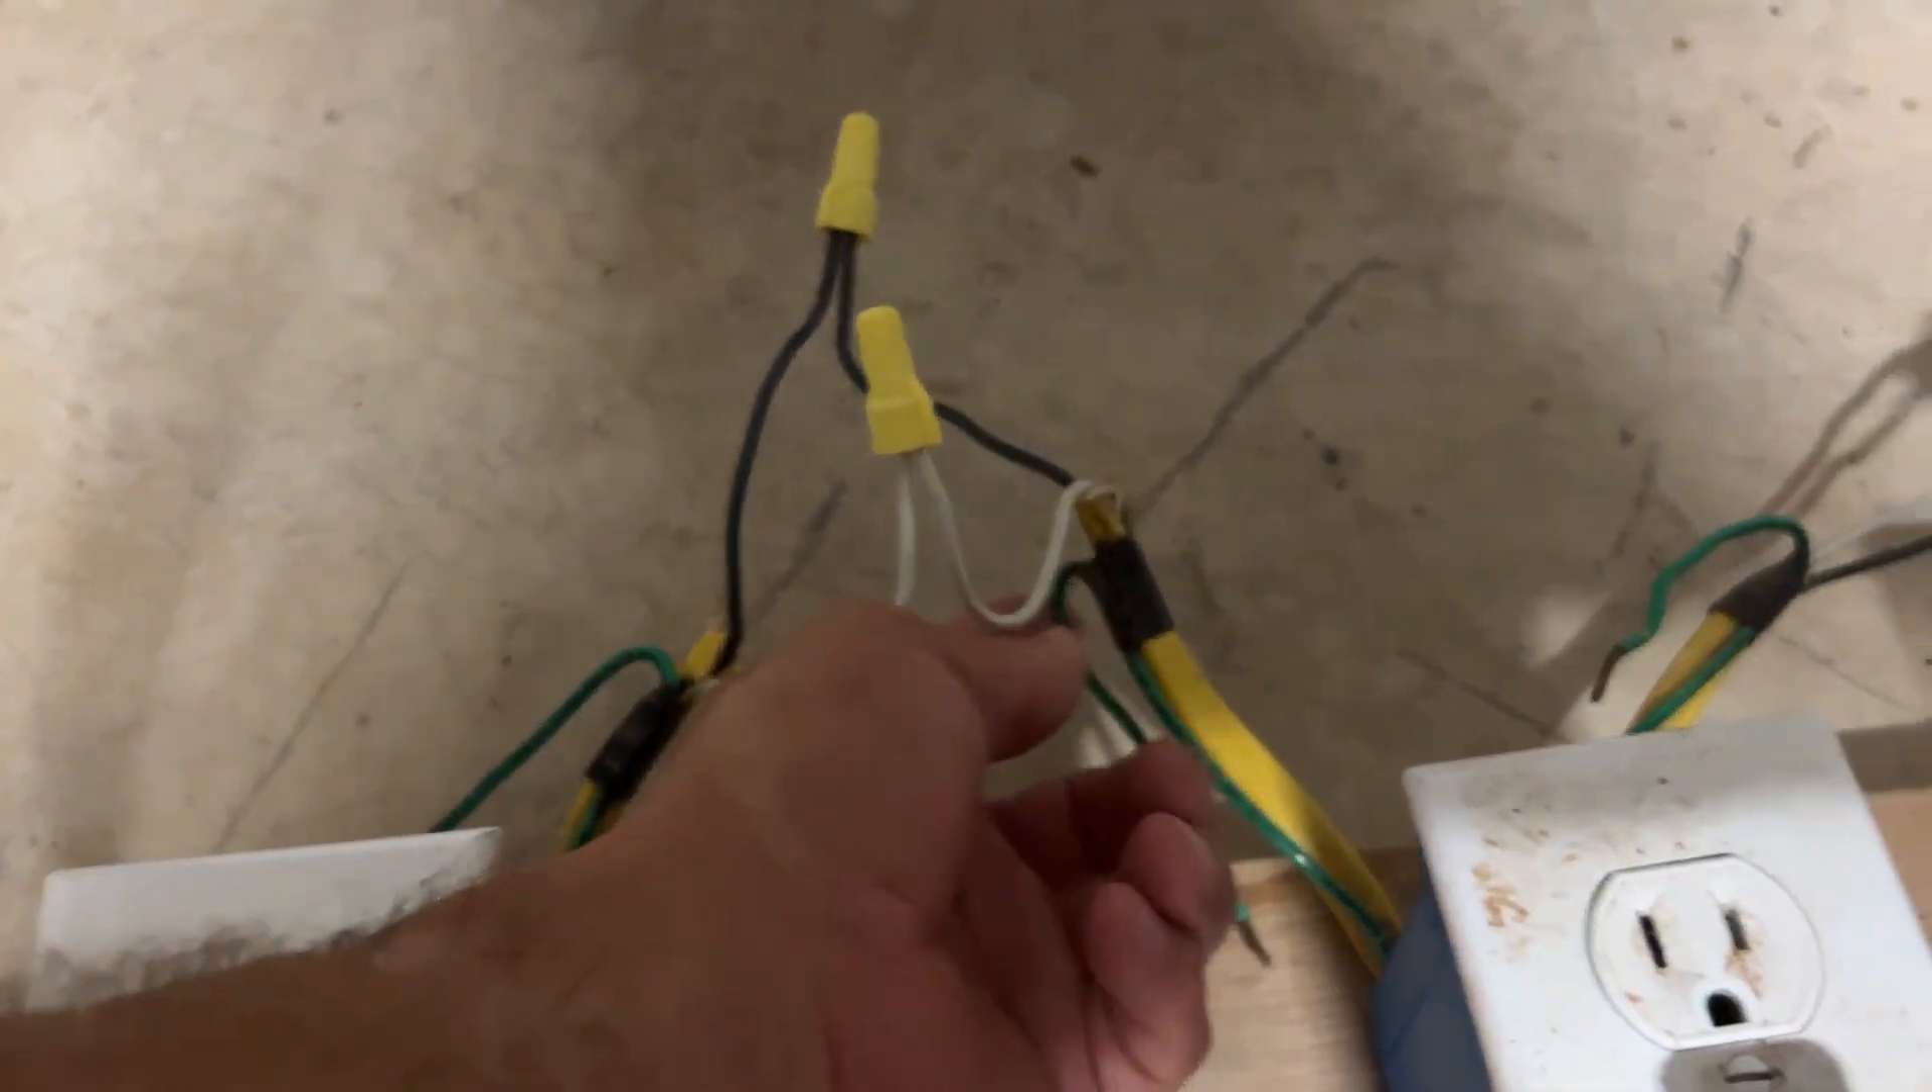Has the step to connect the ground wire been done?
No.